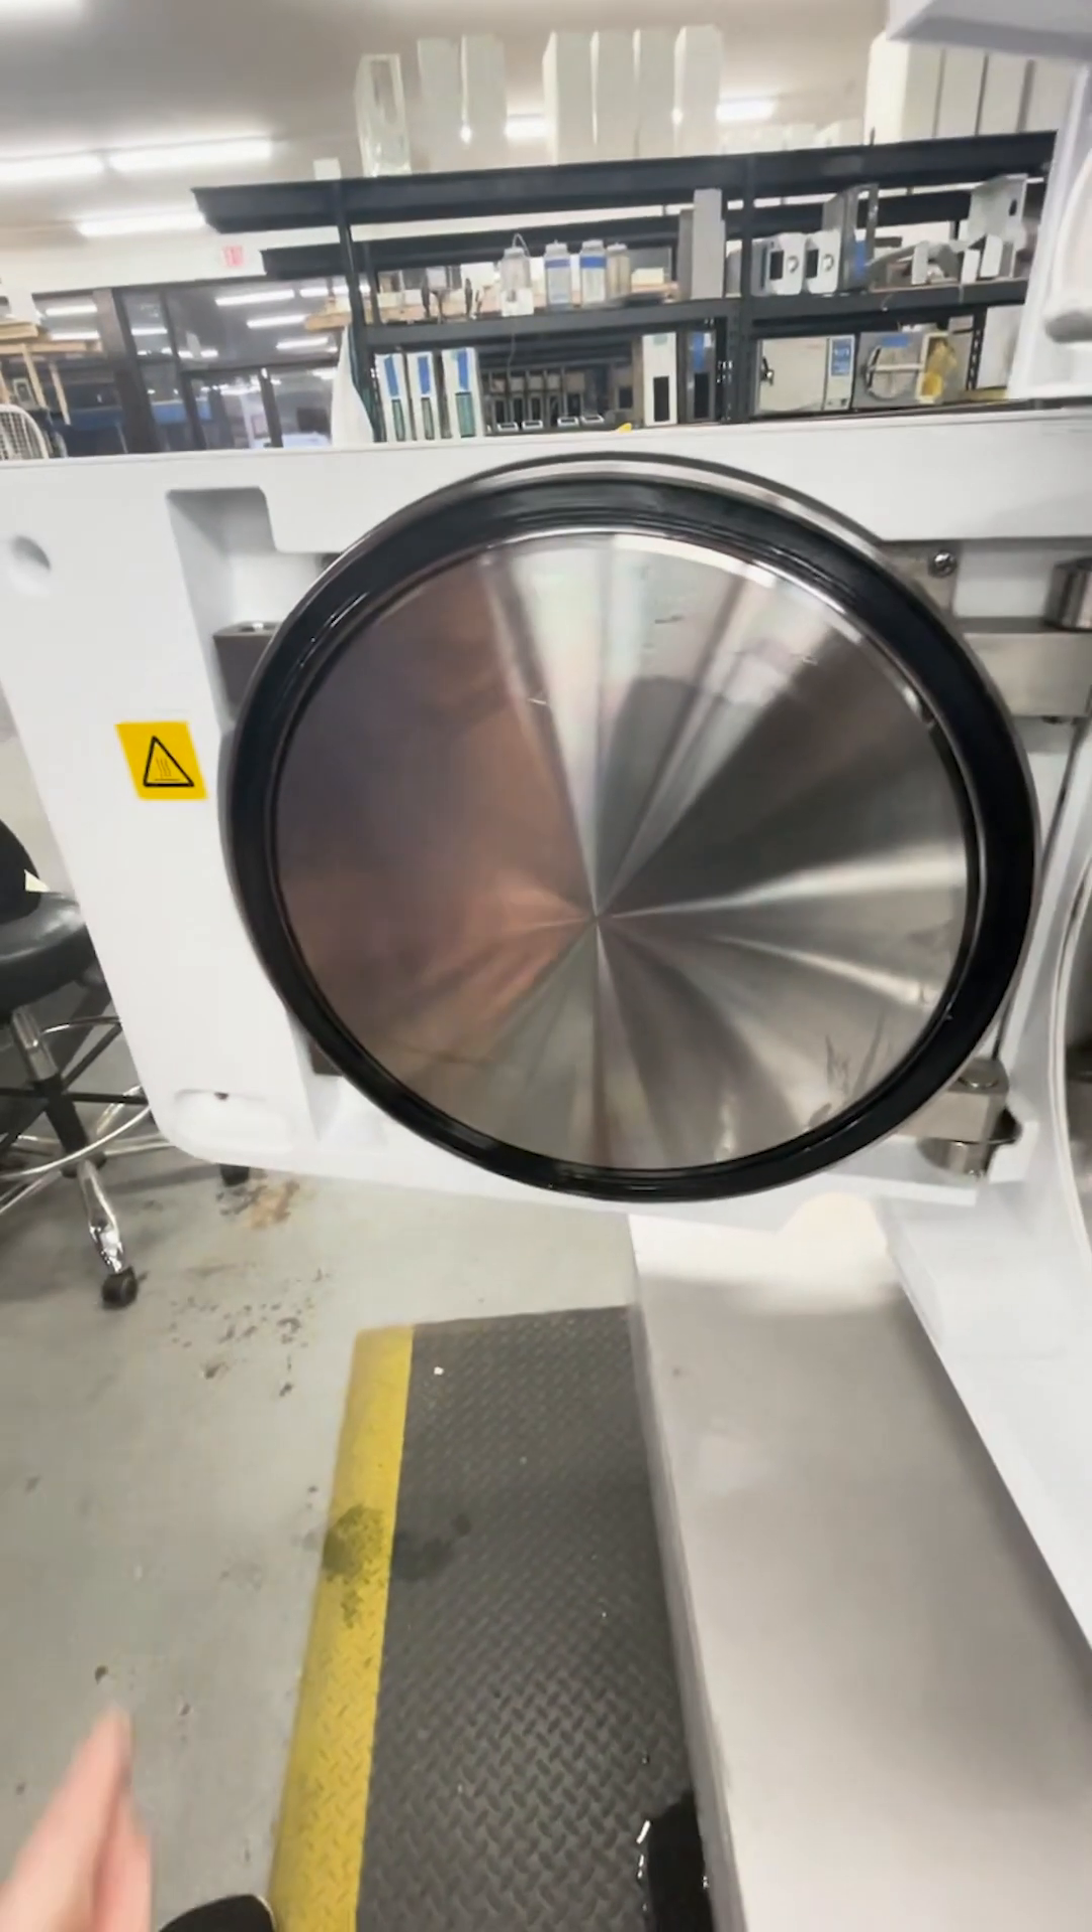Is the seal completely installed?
Yes.